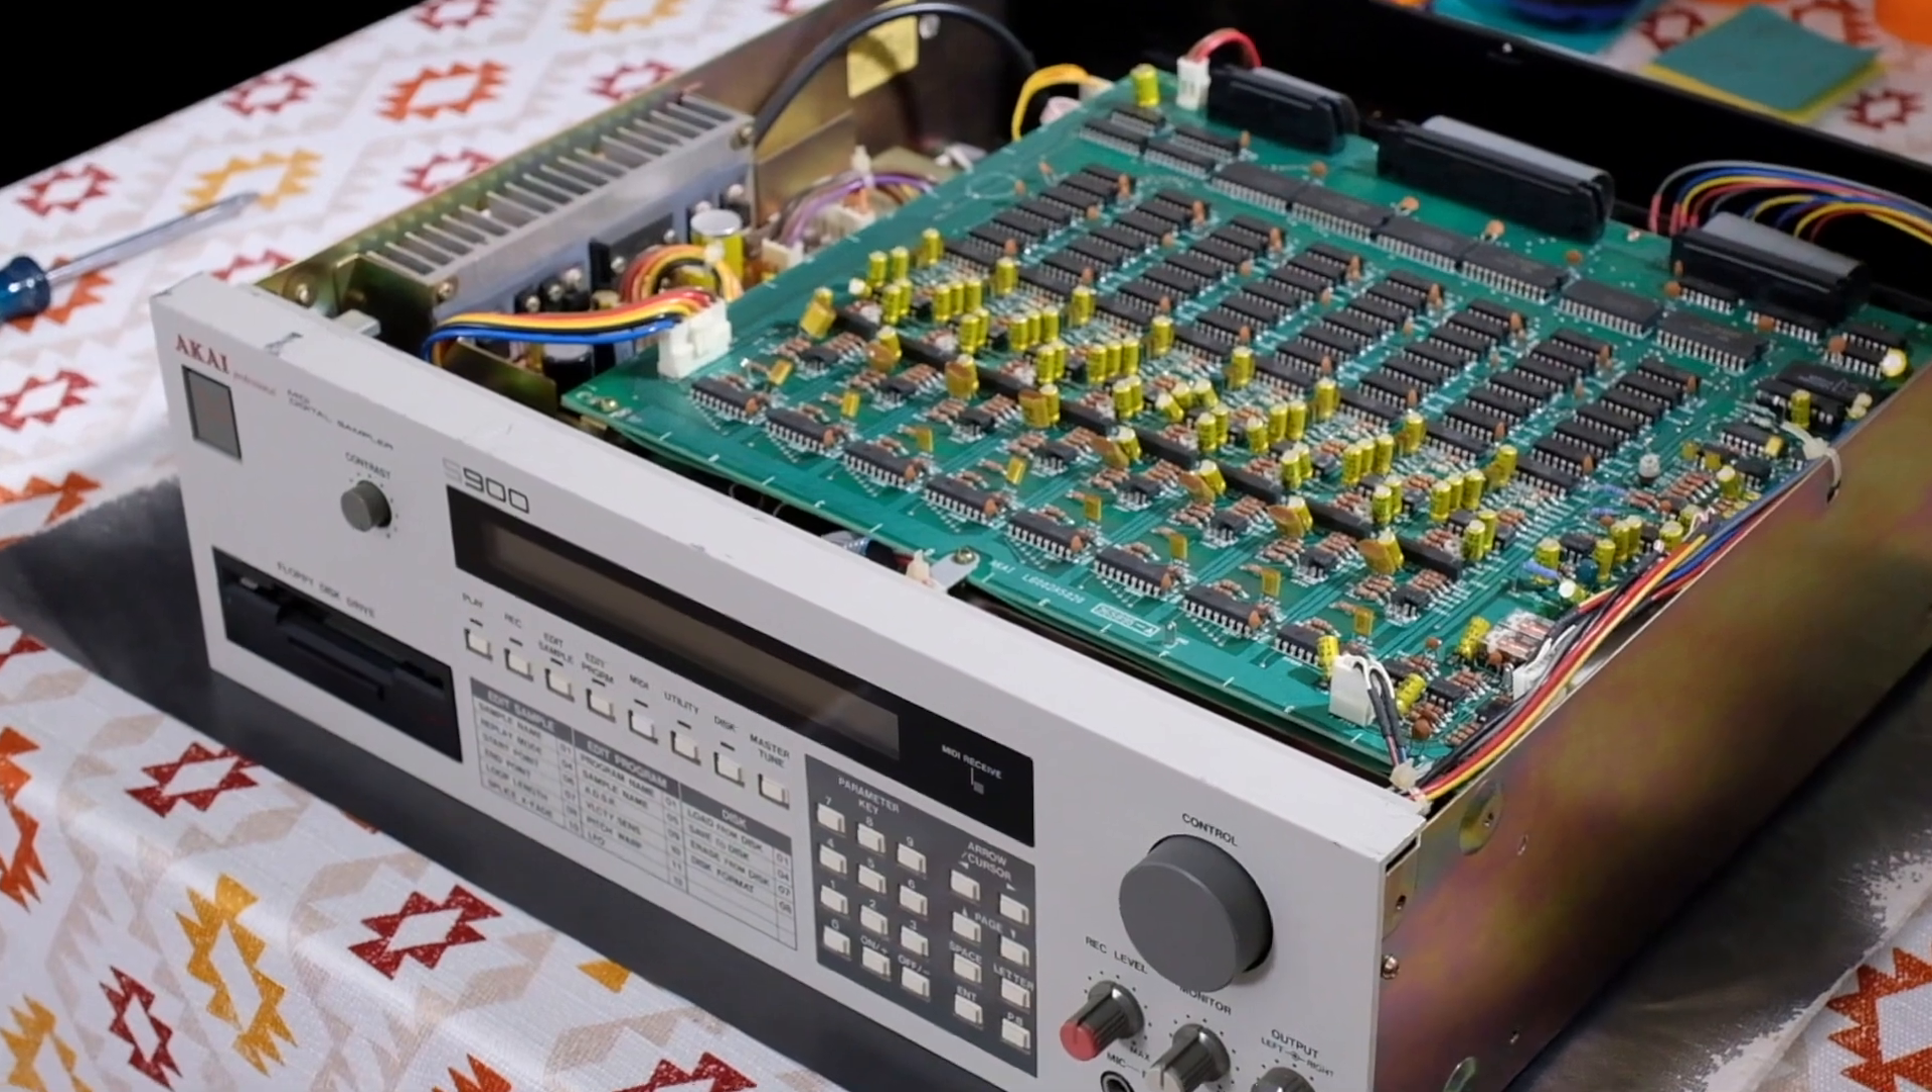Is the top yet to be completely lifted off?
No.